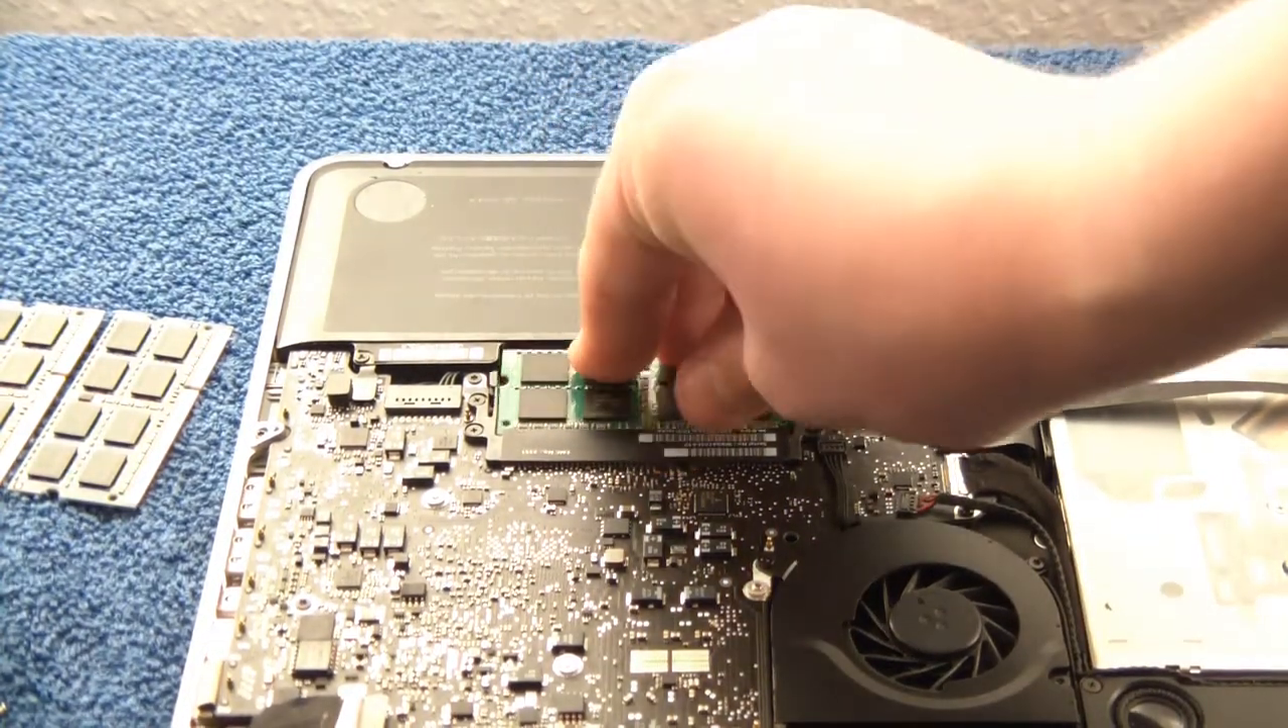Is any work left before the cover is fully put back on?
Yes.